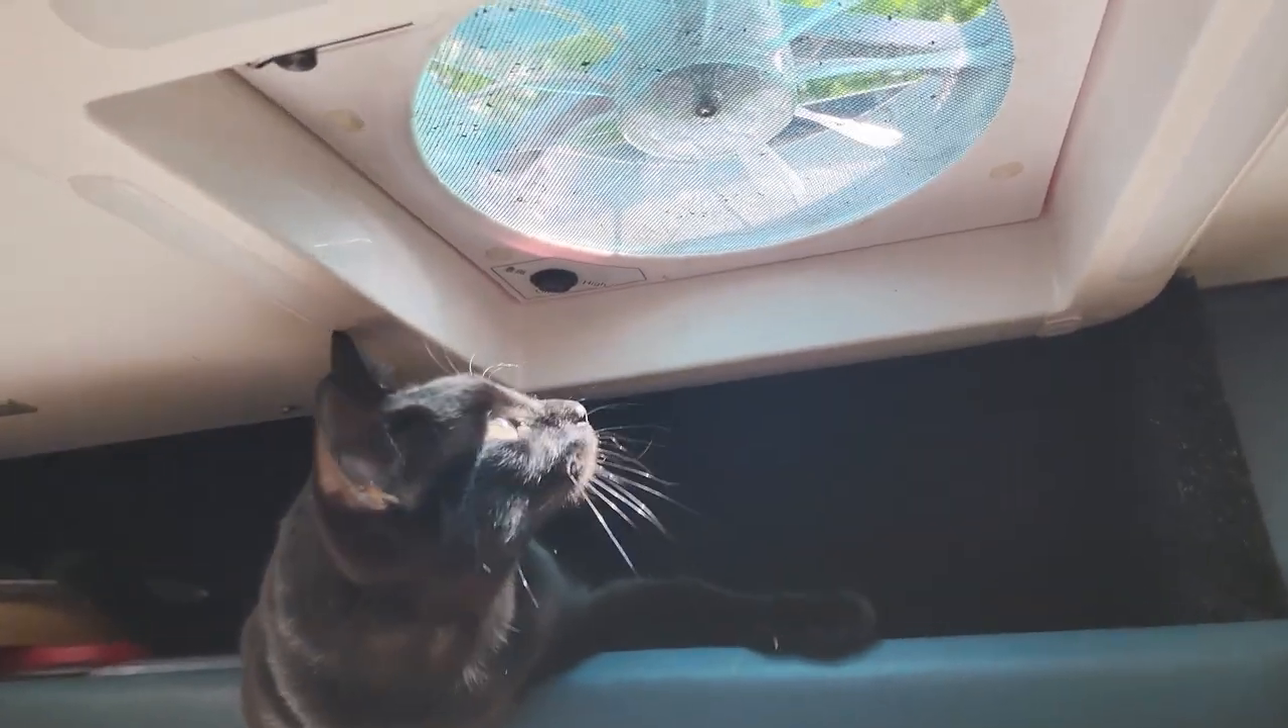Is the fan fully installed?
Yes.